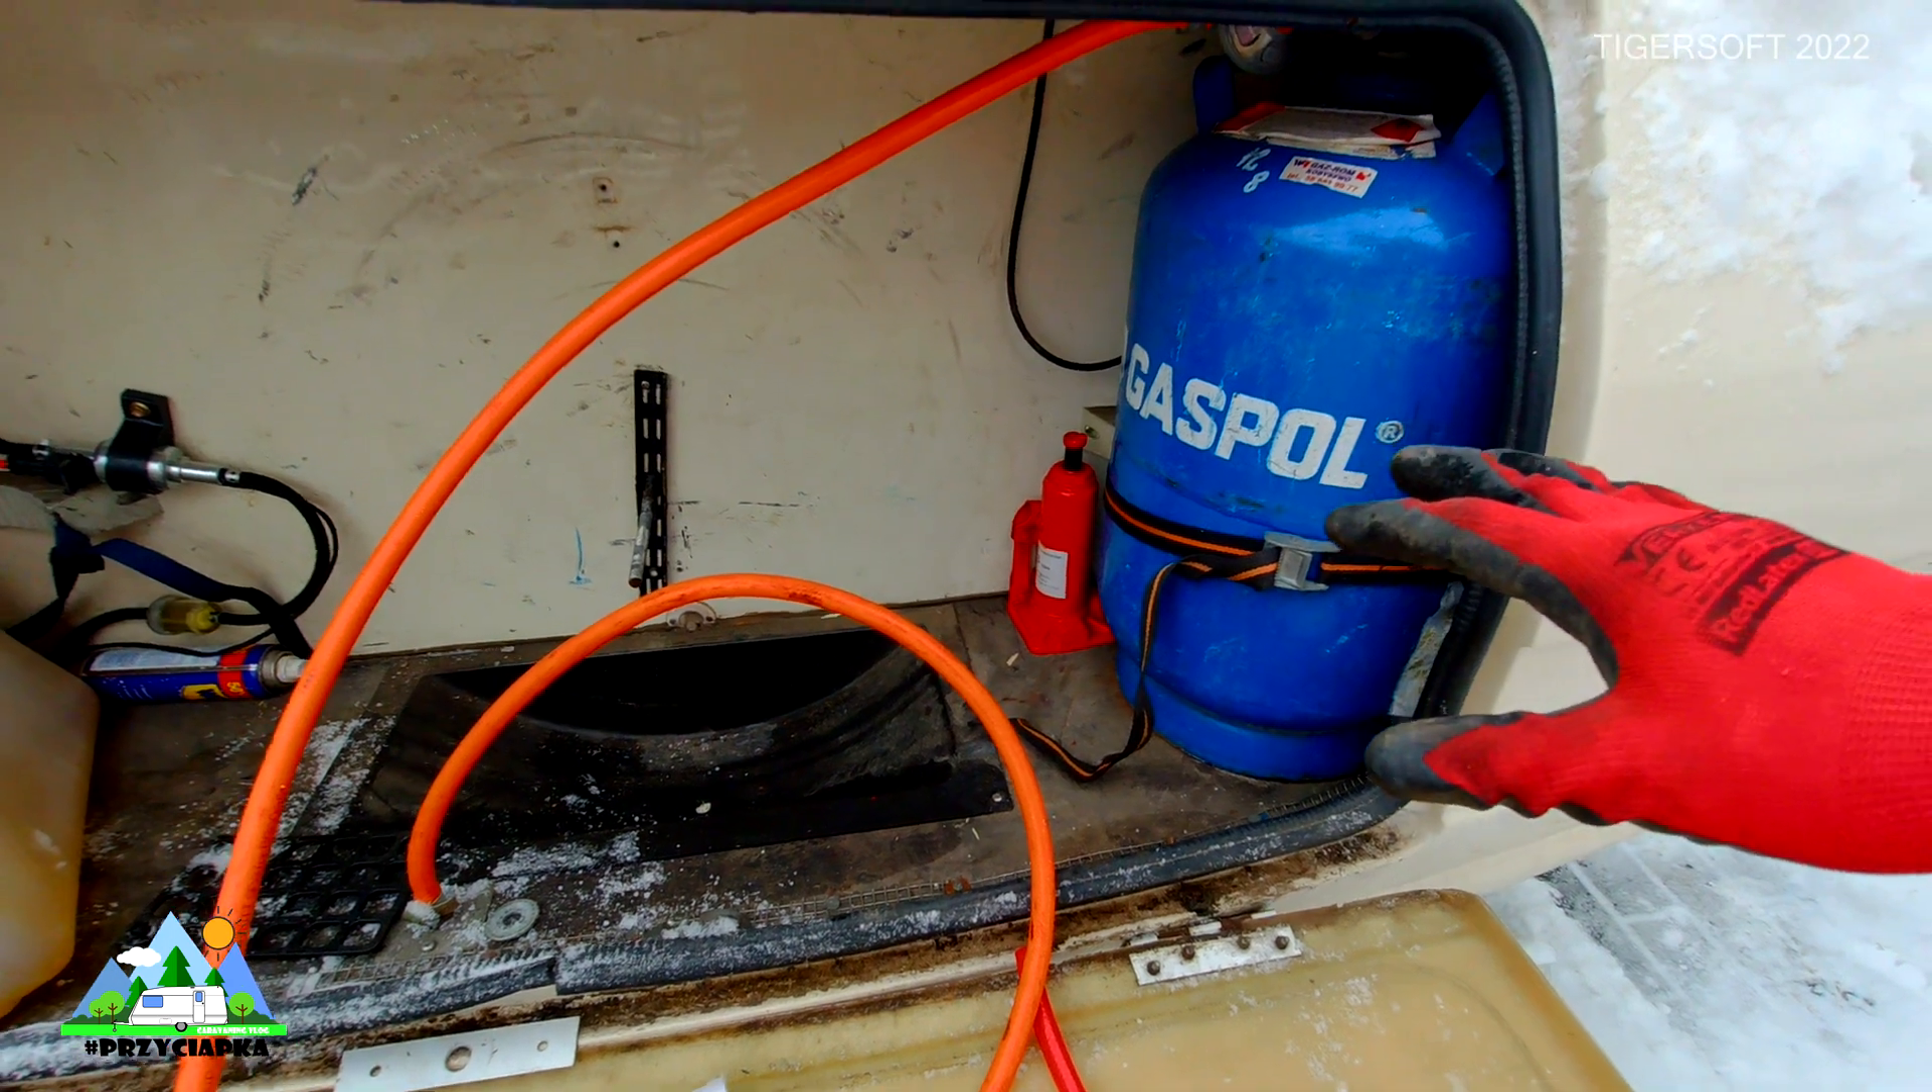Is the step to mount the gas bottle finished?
Yes.